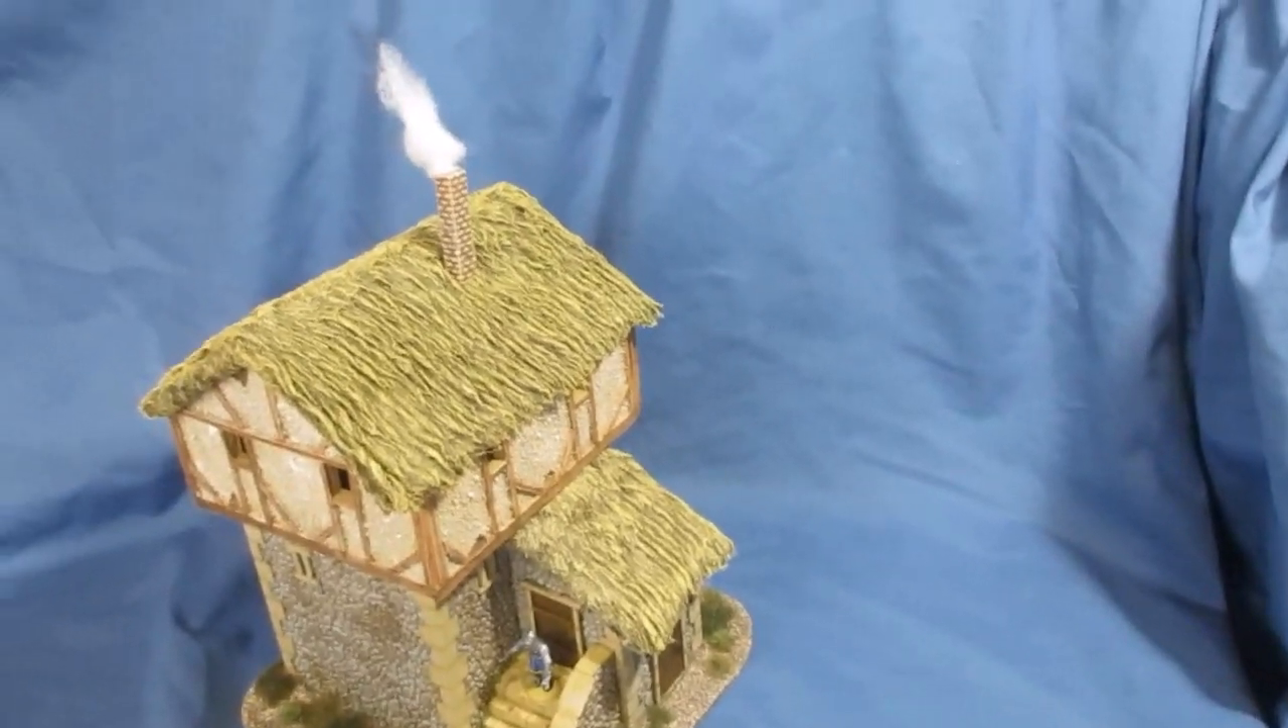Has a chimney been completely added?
Yes.